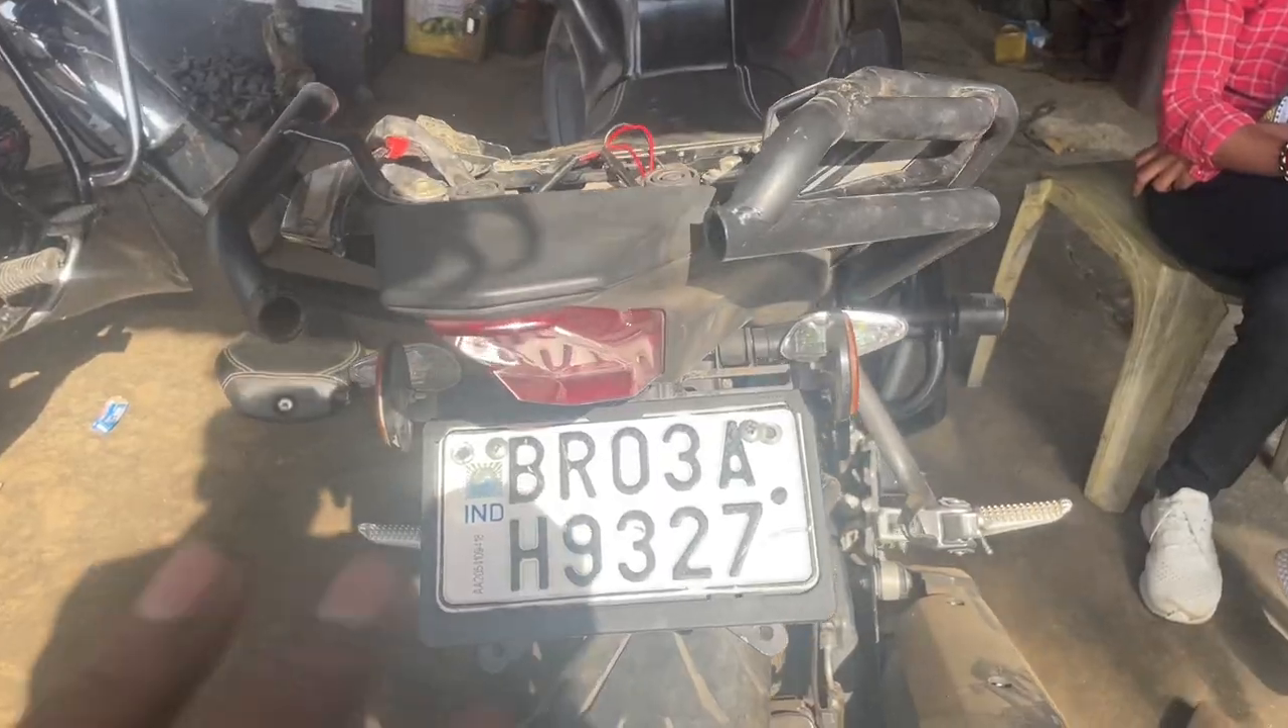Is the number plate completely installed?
Yes.